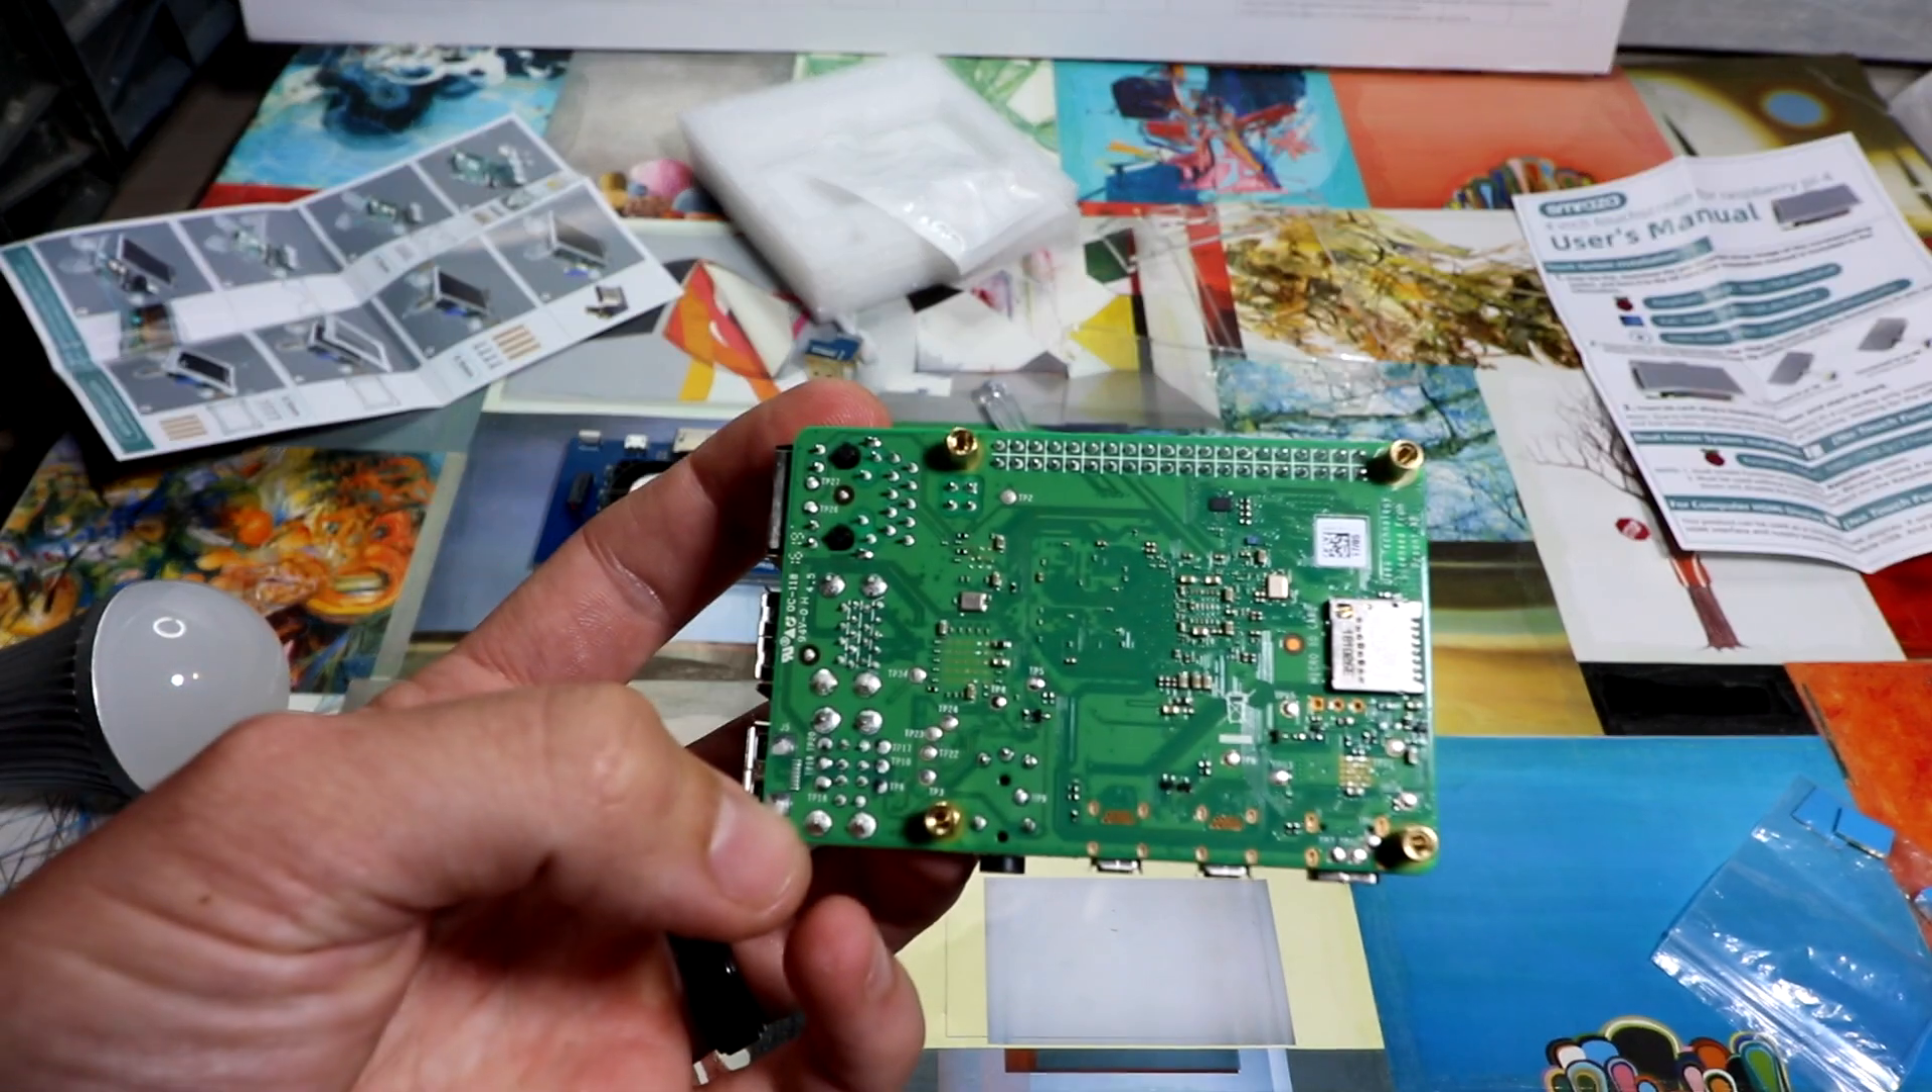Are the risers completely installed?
Yes.